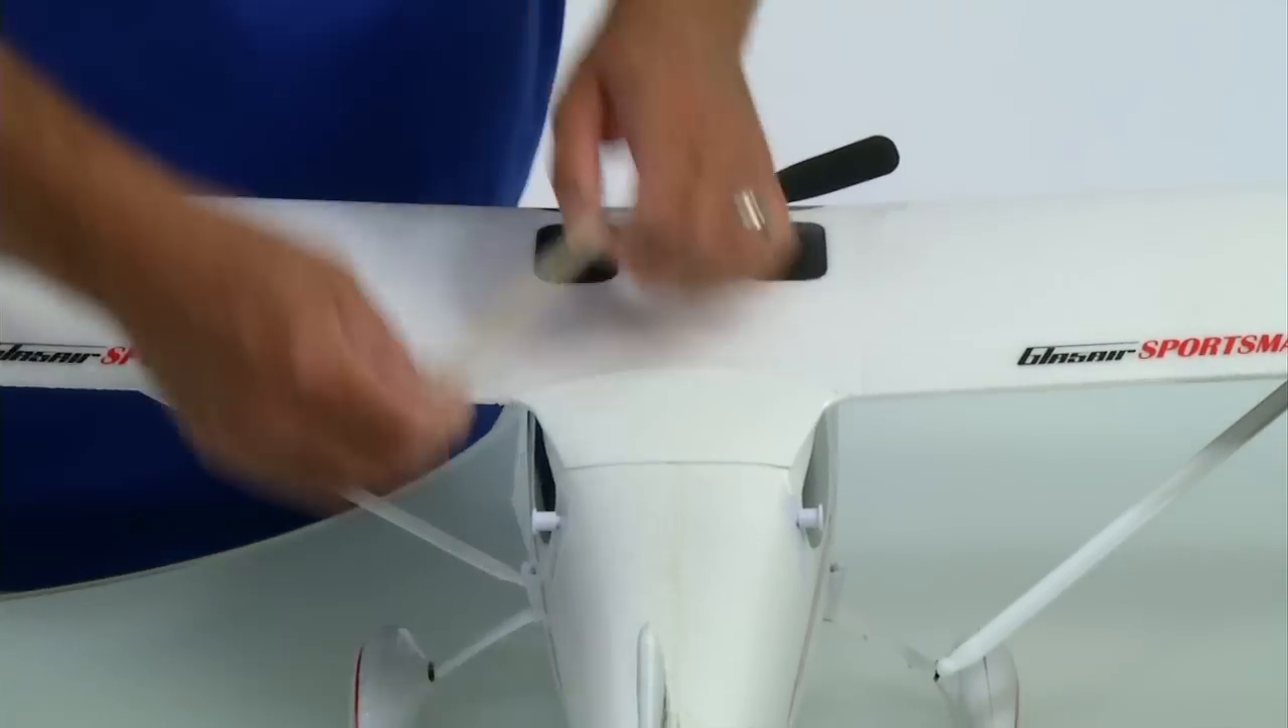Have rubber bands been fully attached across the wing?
No.